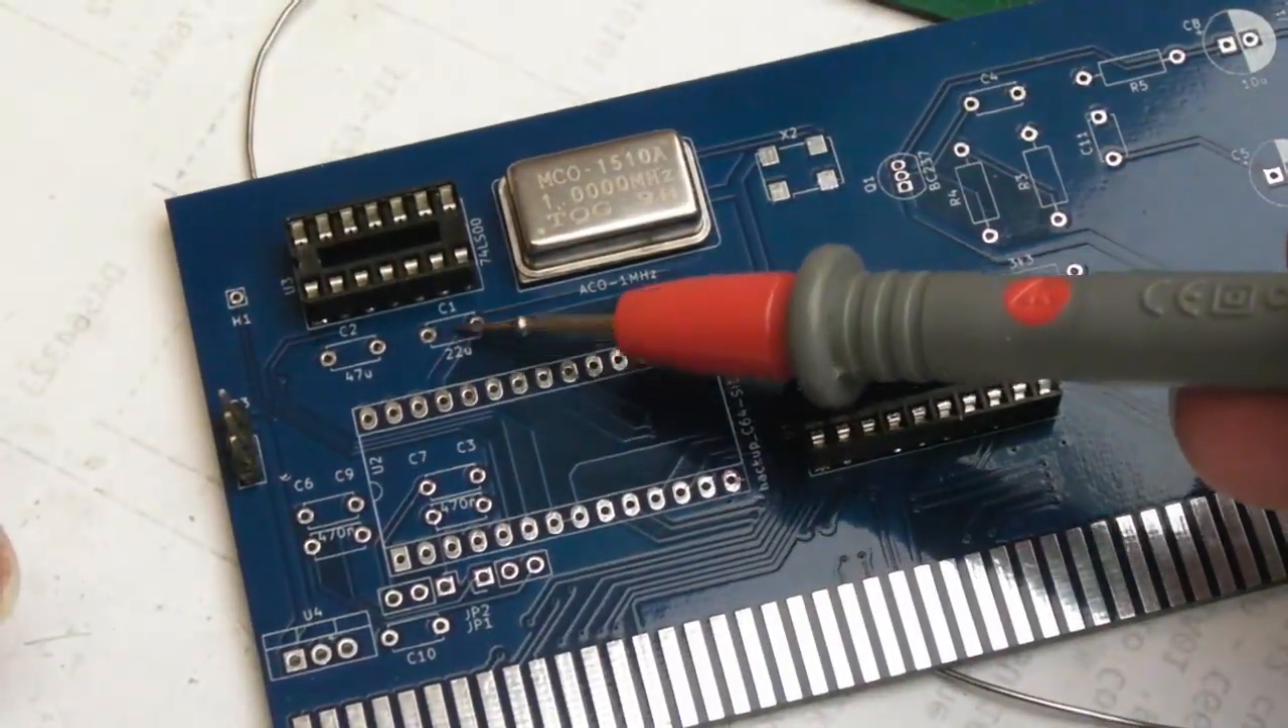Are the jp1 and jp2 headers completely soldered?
No.